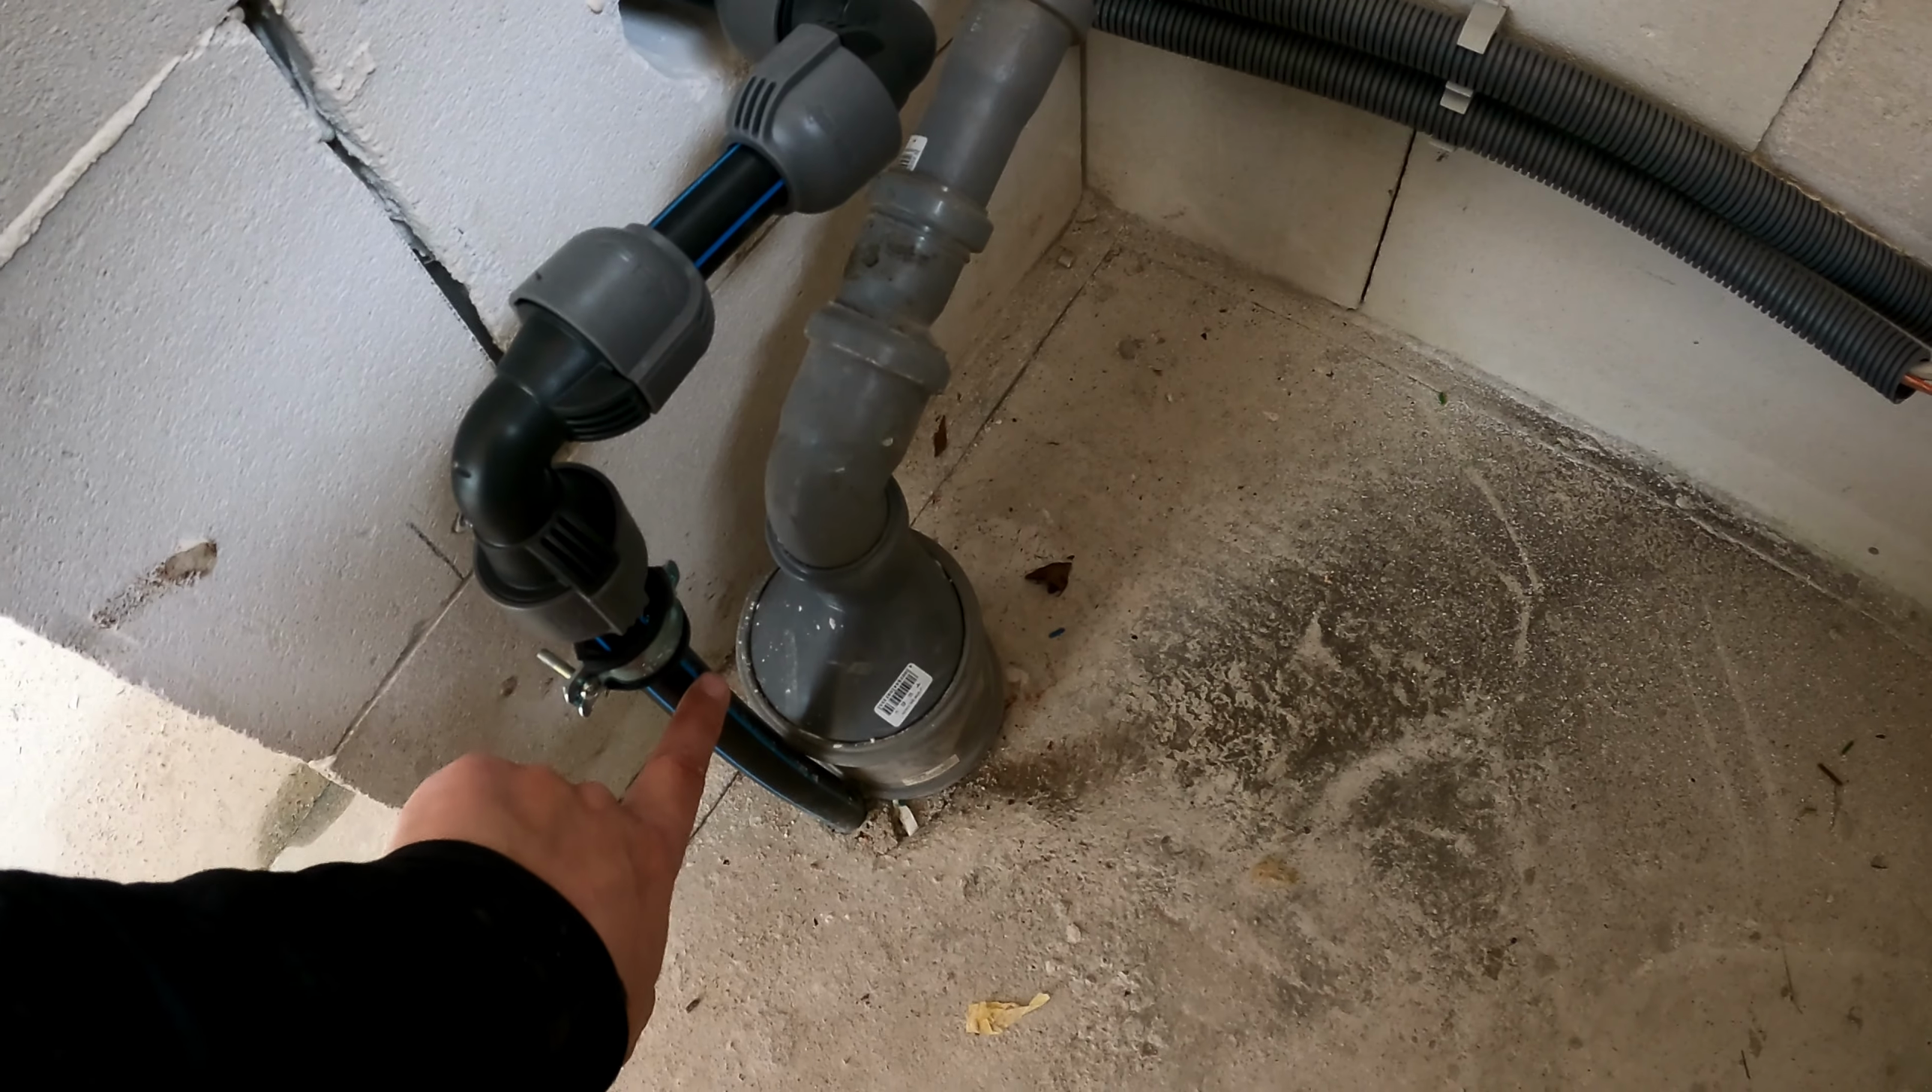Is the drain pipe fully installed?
Yes.